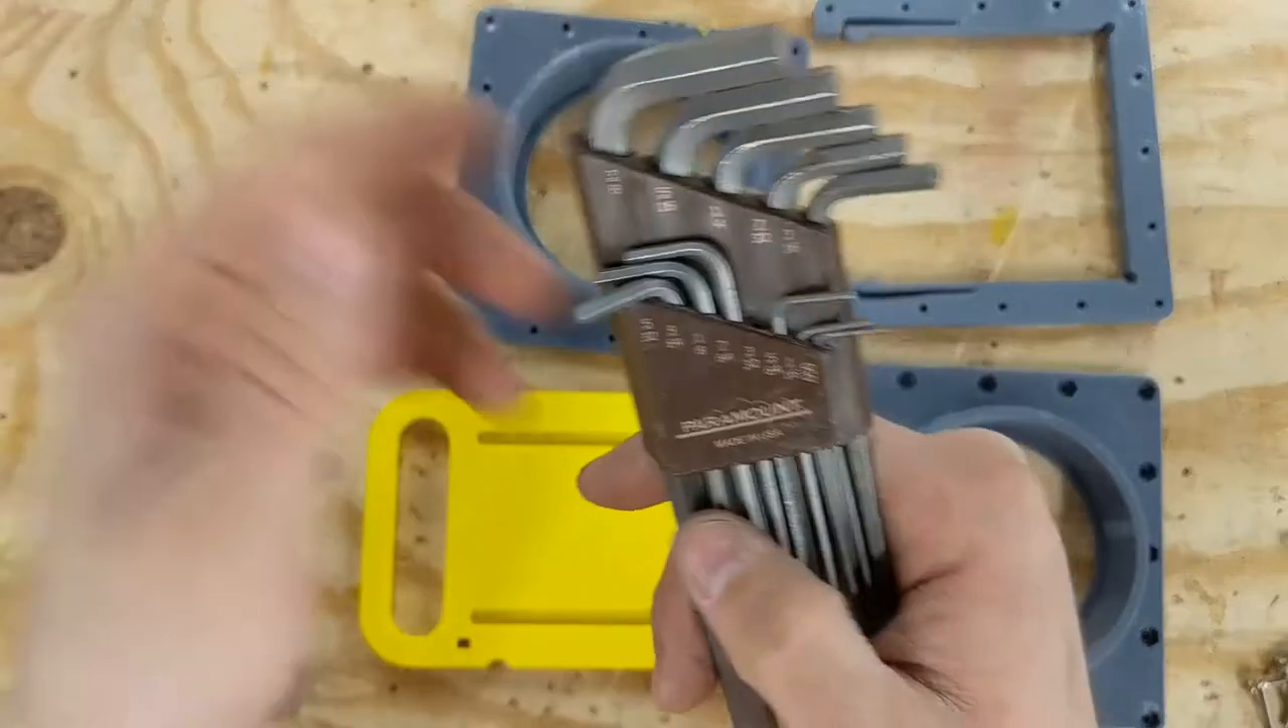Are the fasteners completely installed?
No.